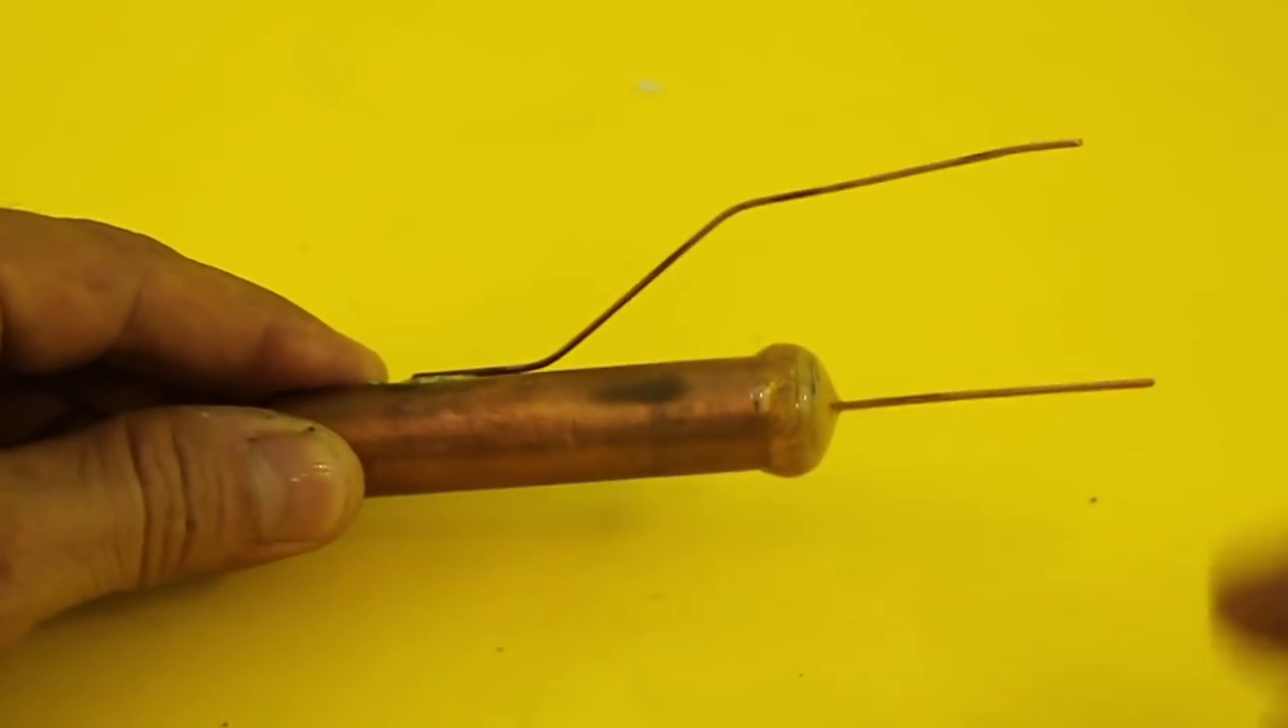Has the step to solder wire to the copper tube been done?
Yes.